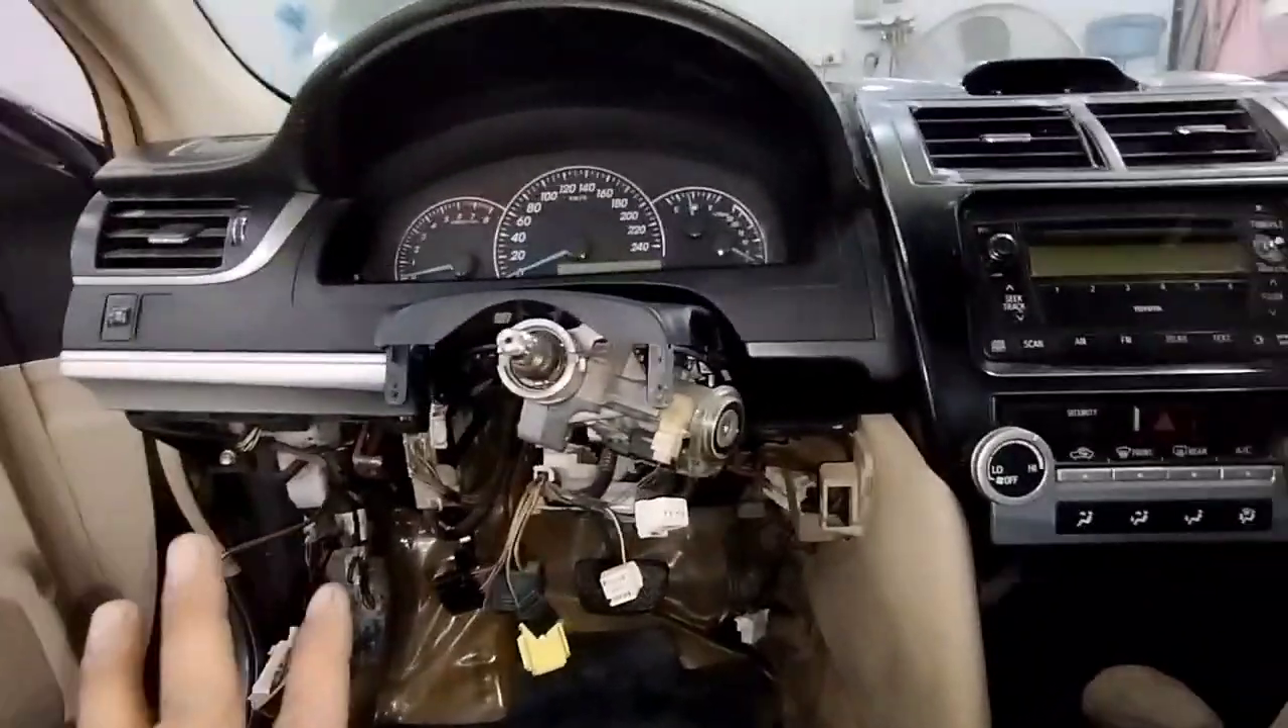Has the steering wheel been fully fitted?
No.